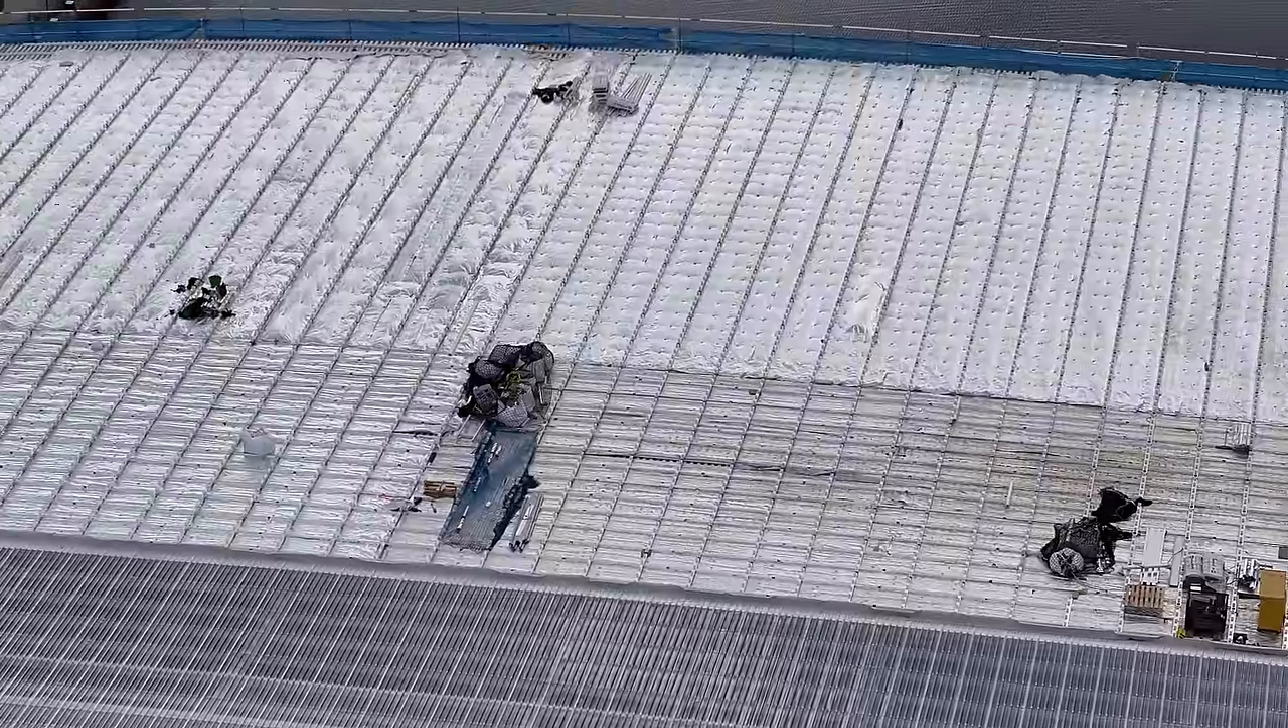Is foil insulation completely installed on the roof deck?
No.